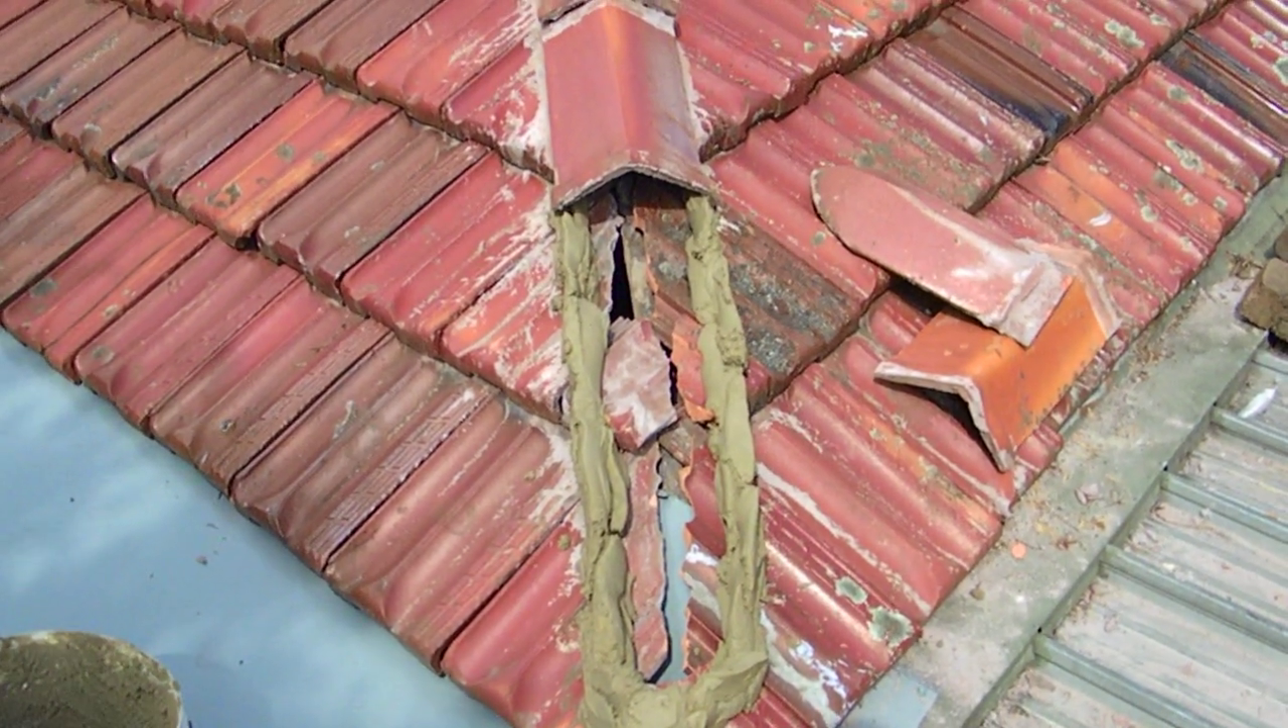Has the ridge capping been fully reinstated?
No.